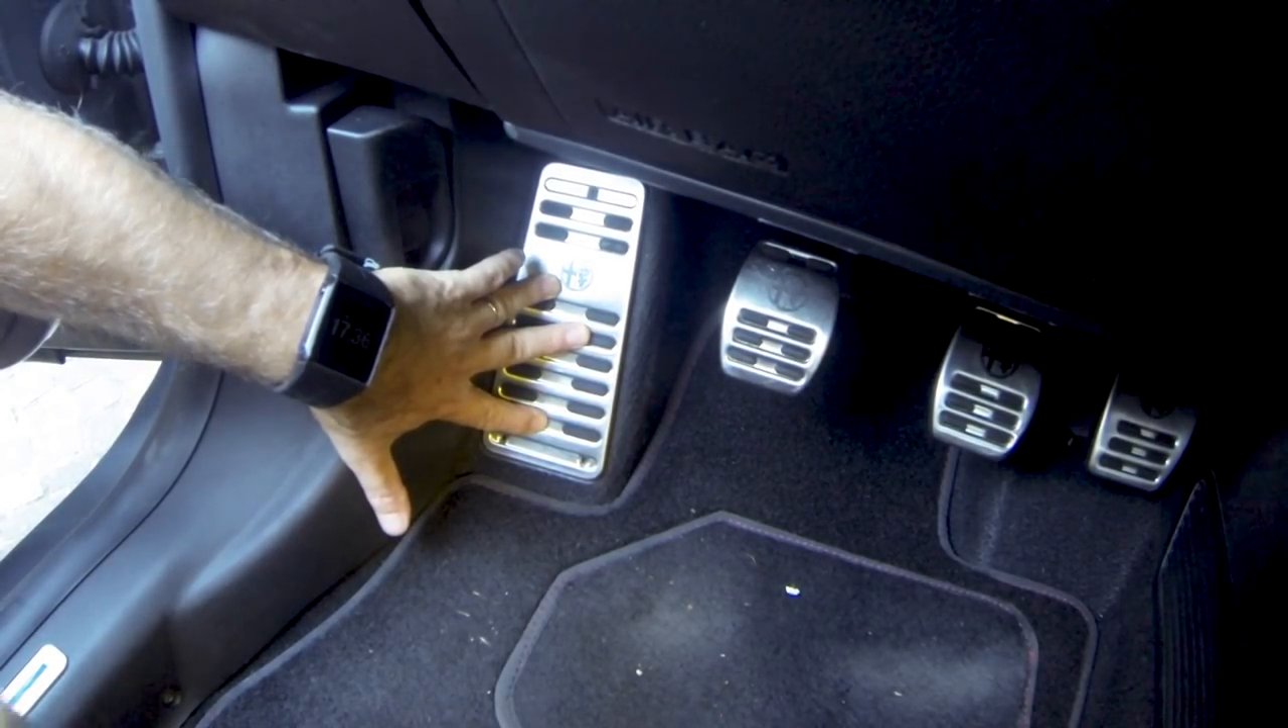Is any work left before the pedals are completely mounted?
No.